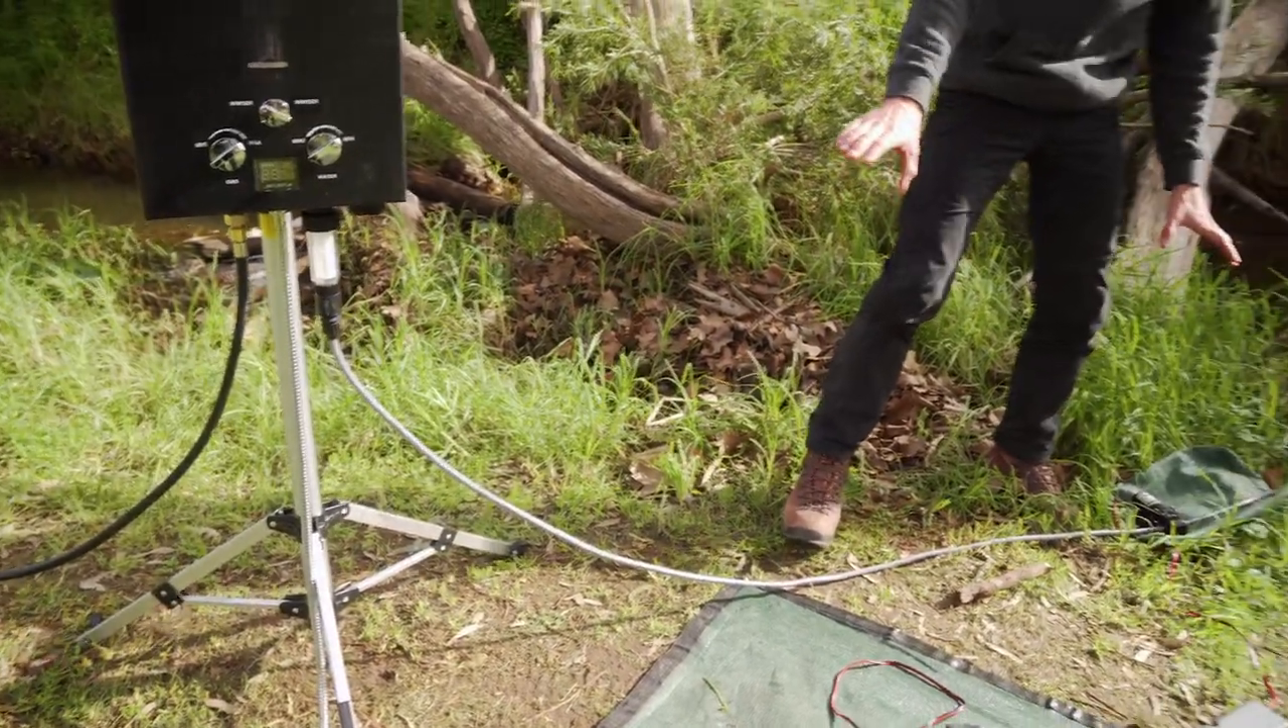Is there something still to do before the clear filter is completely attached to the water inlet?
No.